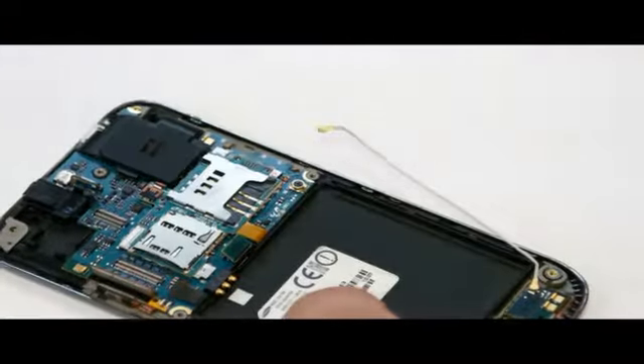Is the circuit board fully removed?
No.